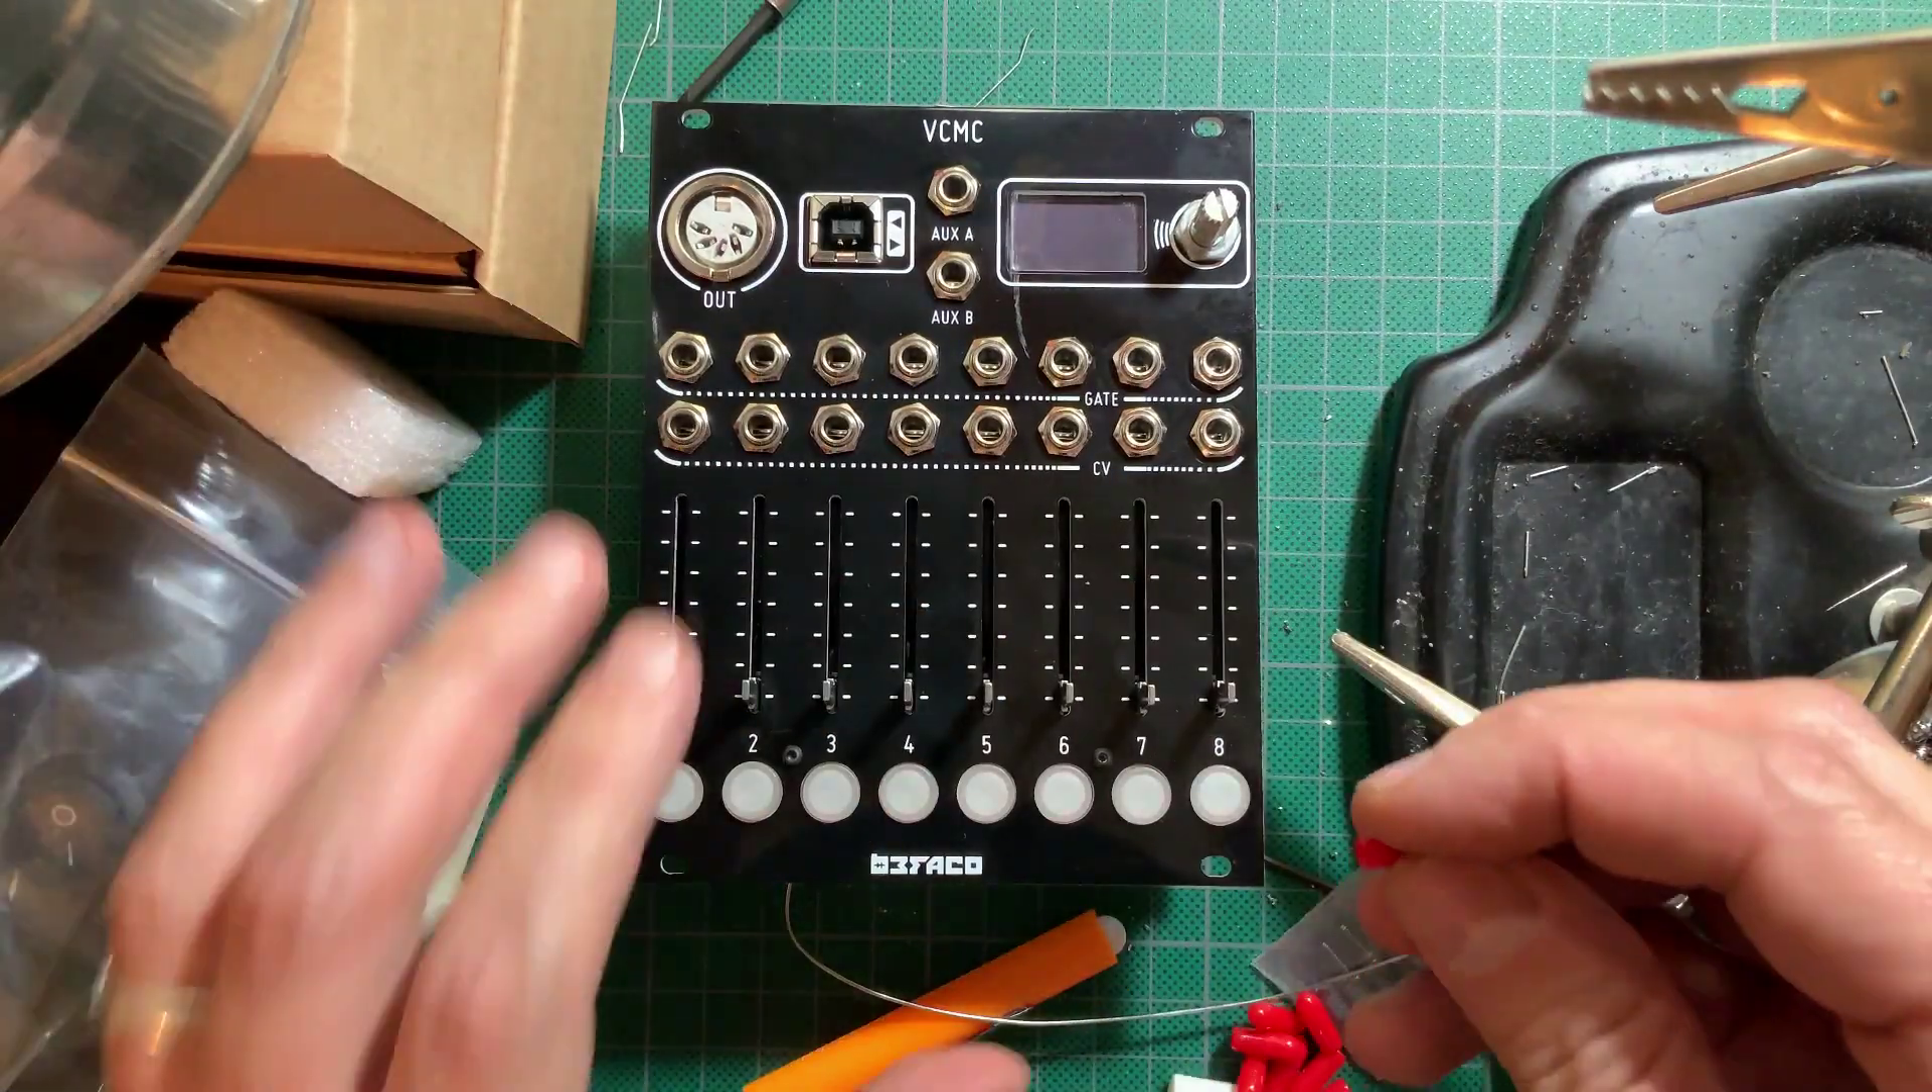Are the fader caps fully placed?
No.